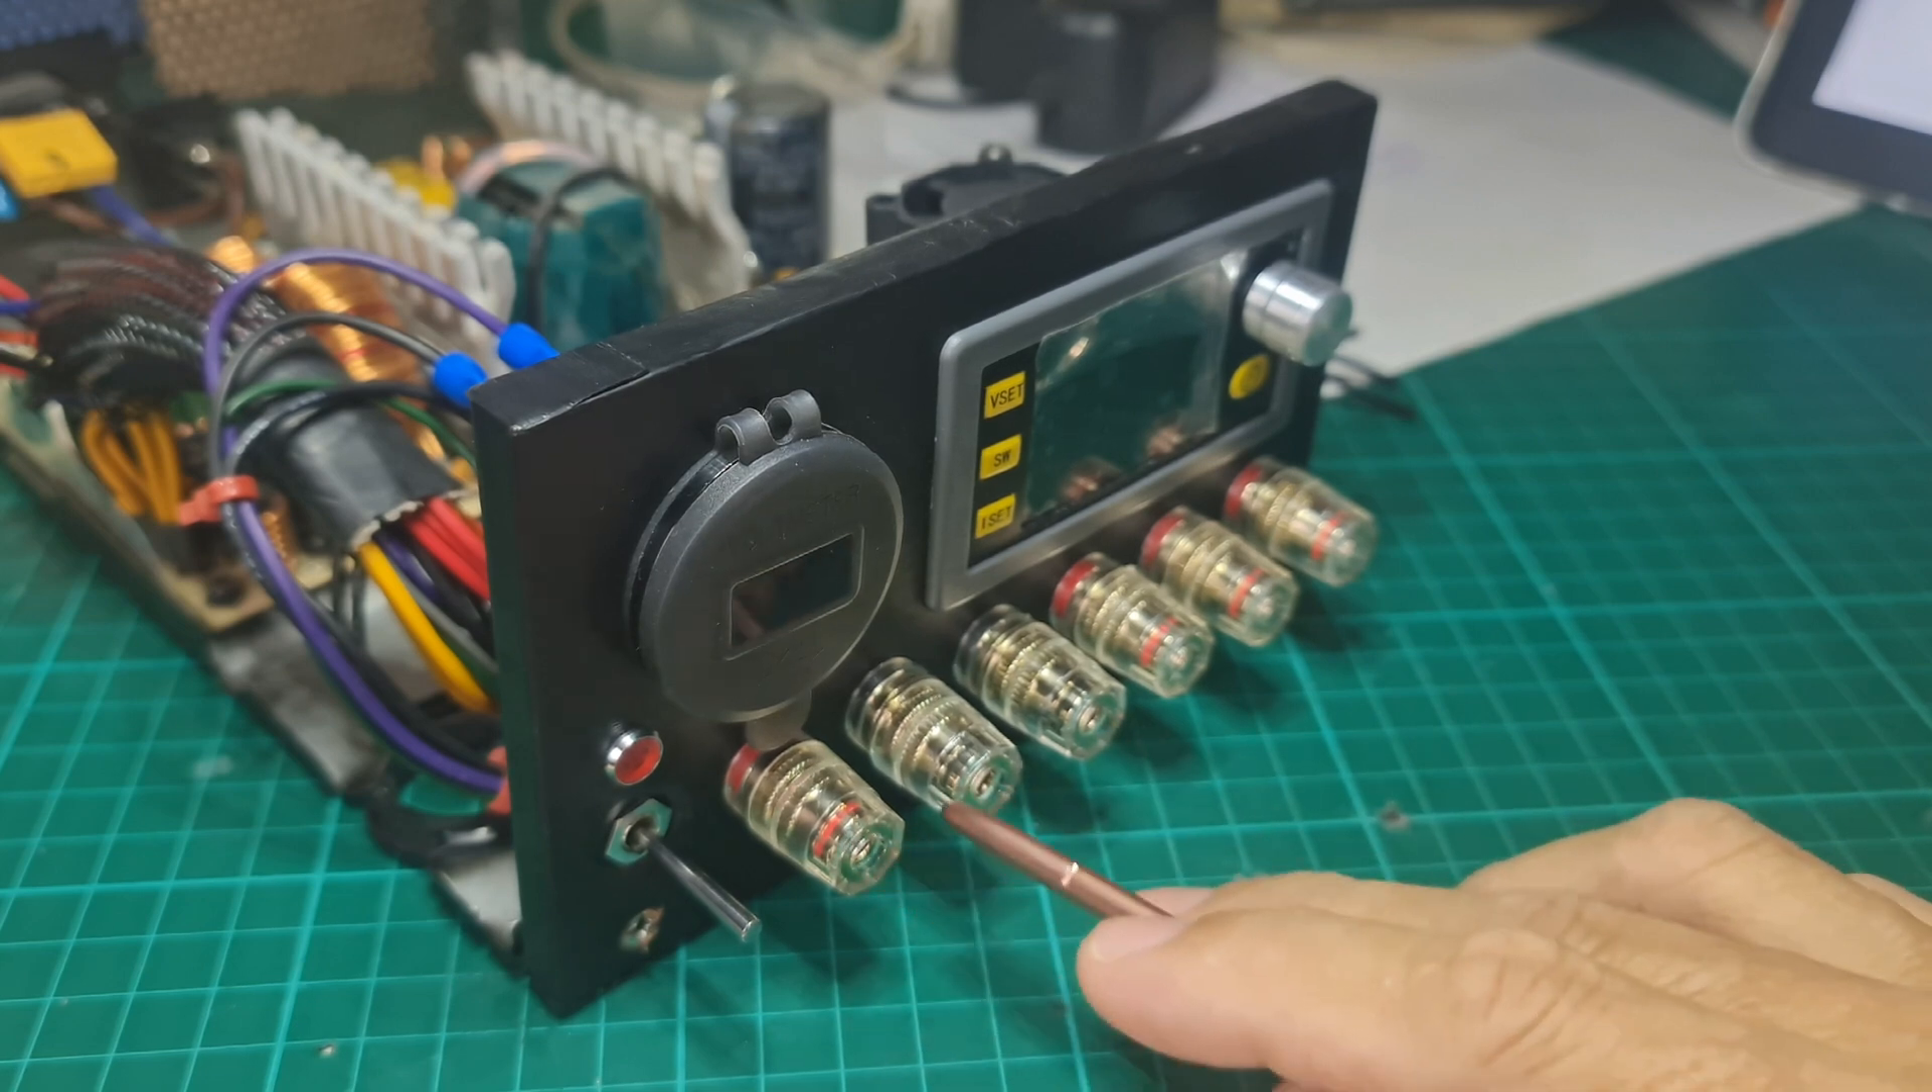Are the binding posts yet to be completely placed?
No.